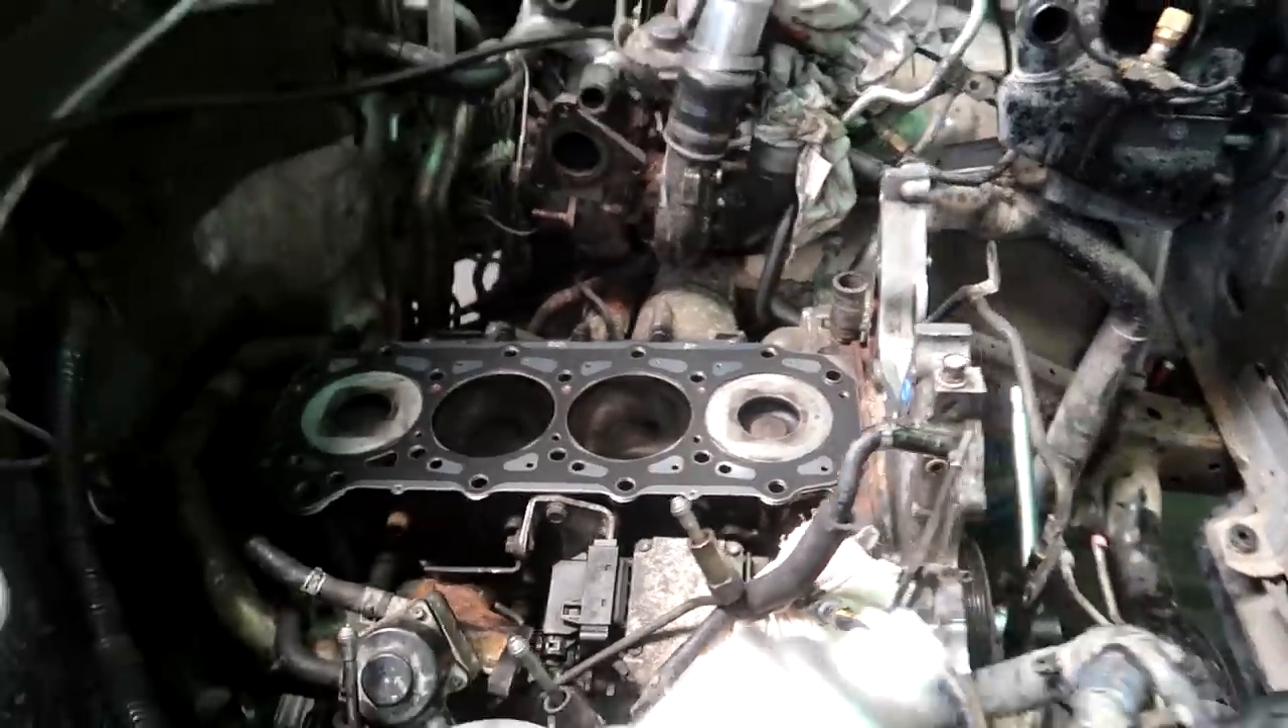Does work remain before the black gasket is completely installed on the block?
No.